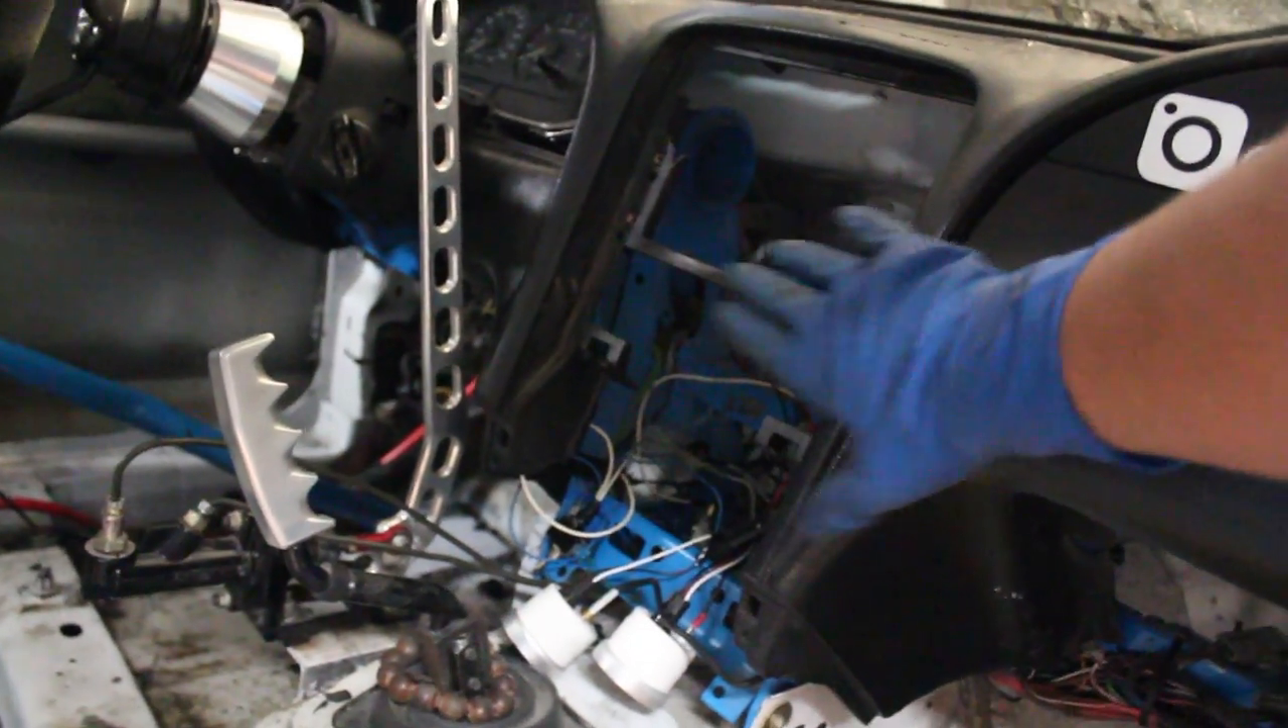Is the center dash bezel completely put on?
No.